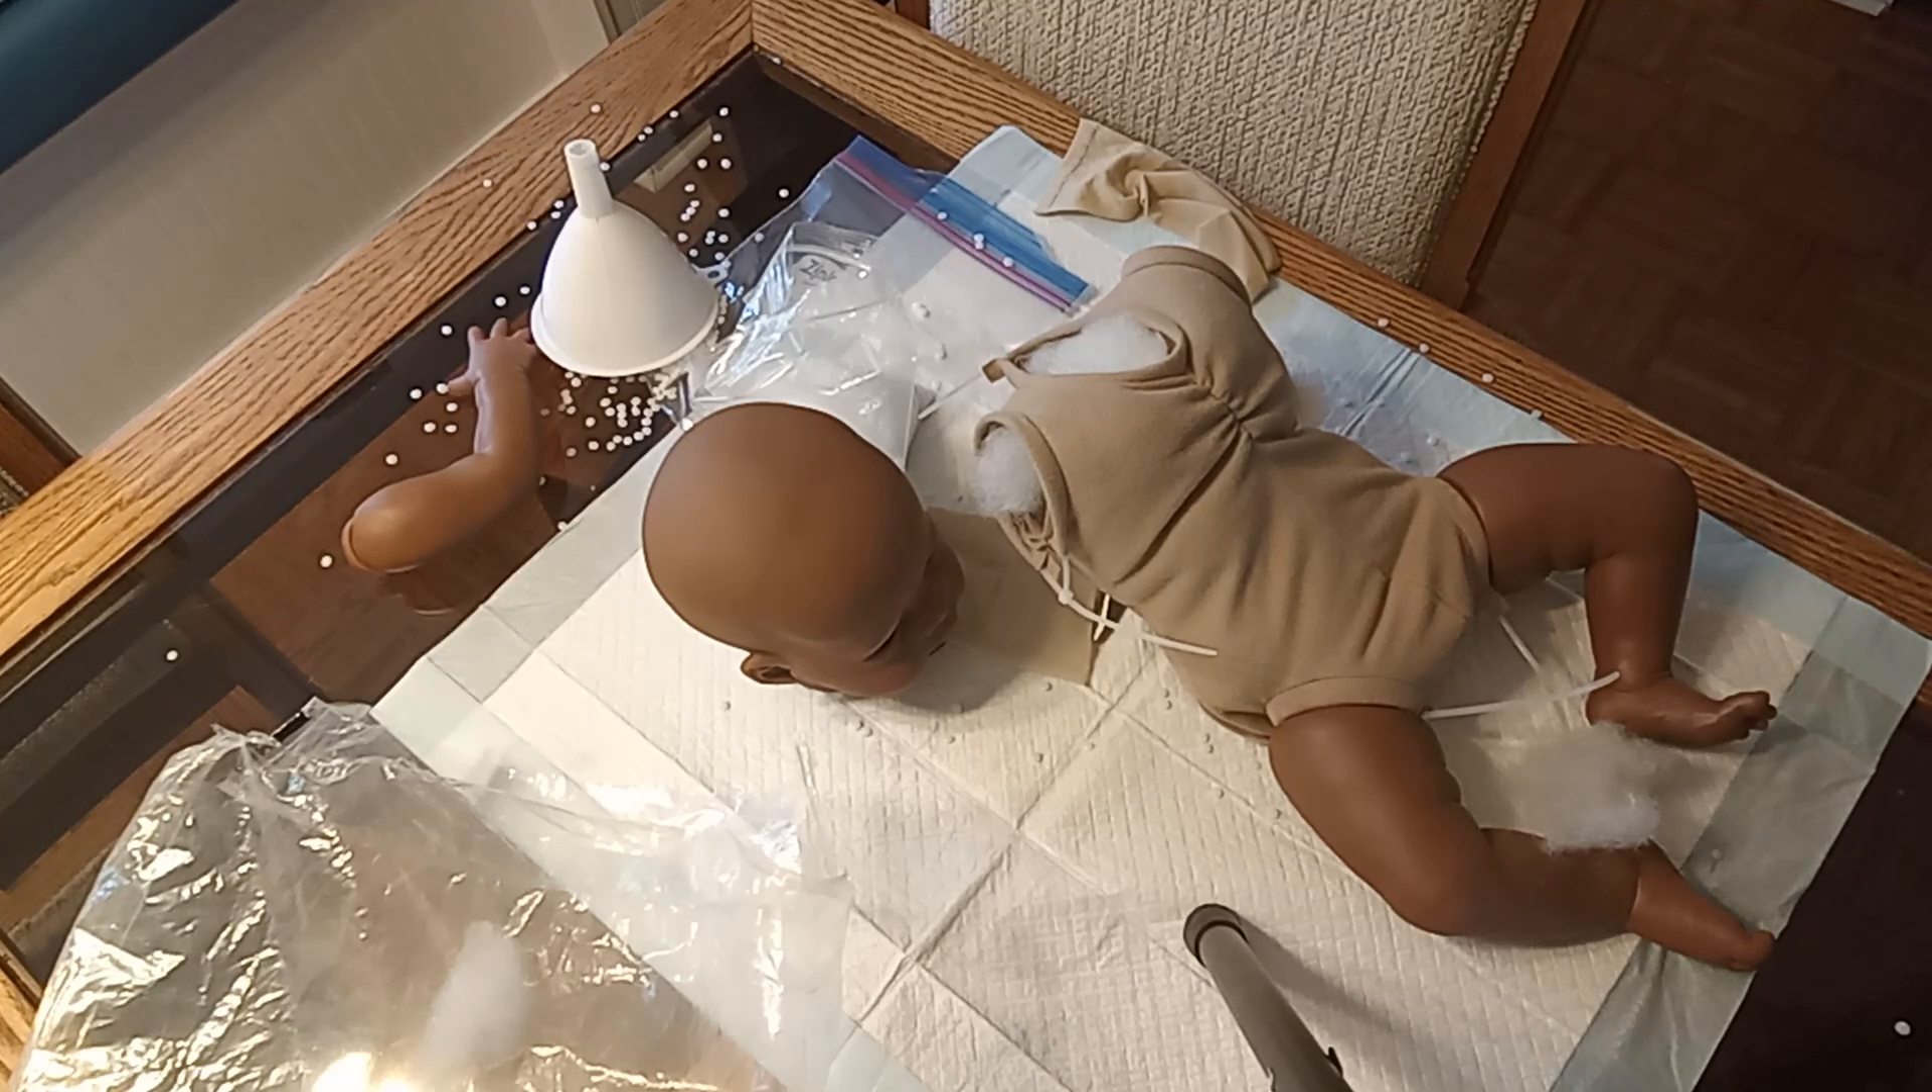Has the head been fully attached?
No.